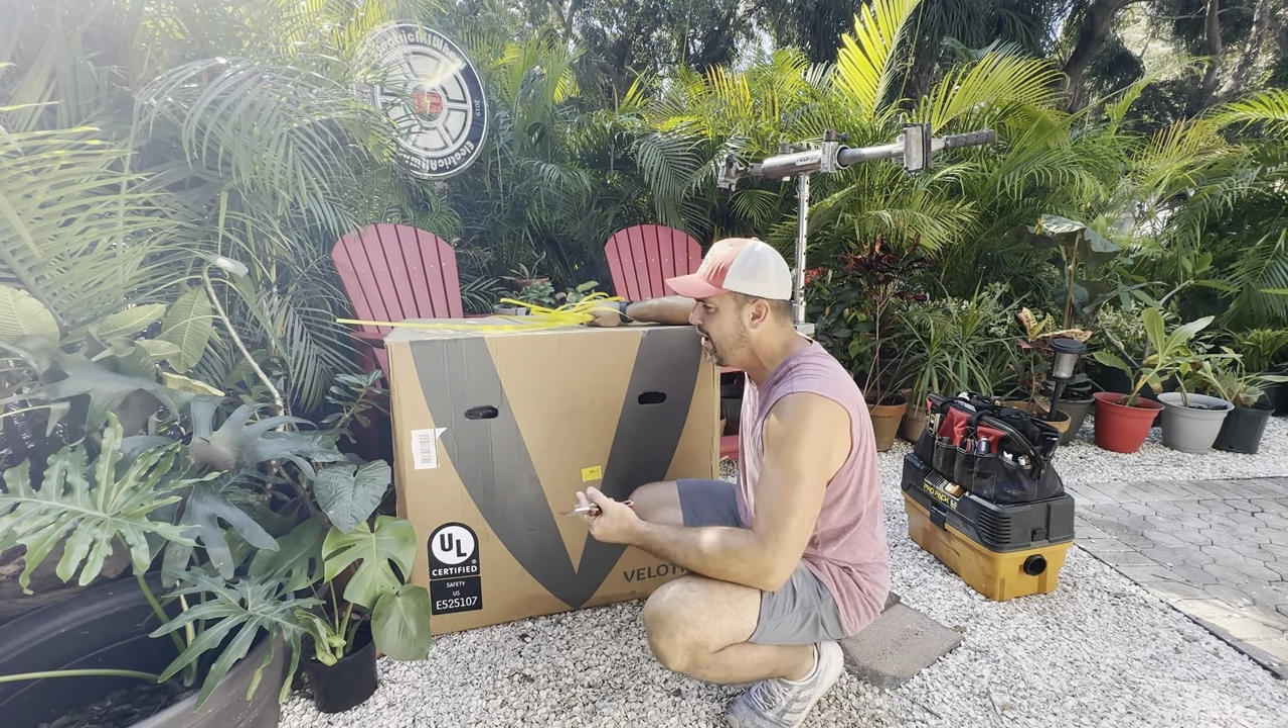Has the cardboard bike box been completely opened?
No.